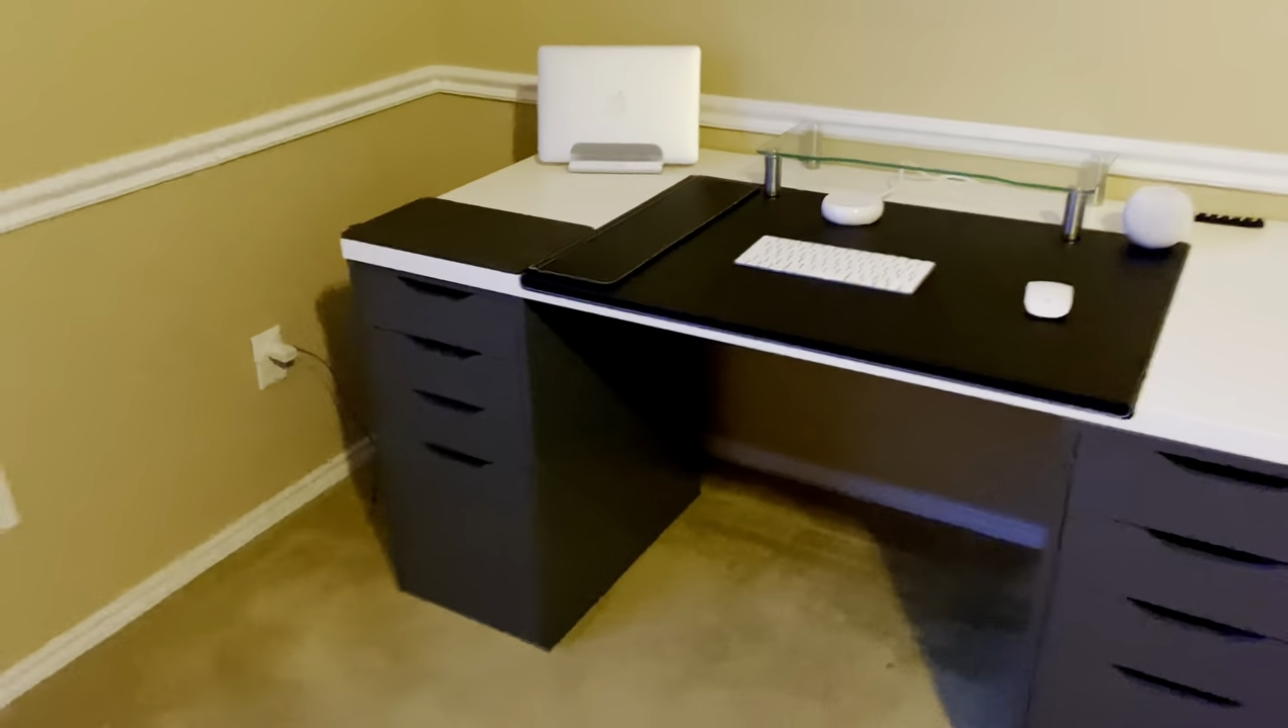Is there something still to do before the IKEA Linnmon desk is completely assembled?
No.